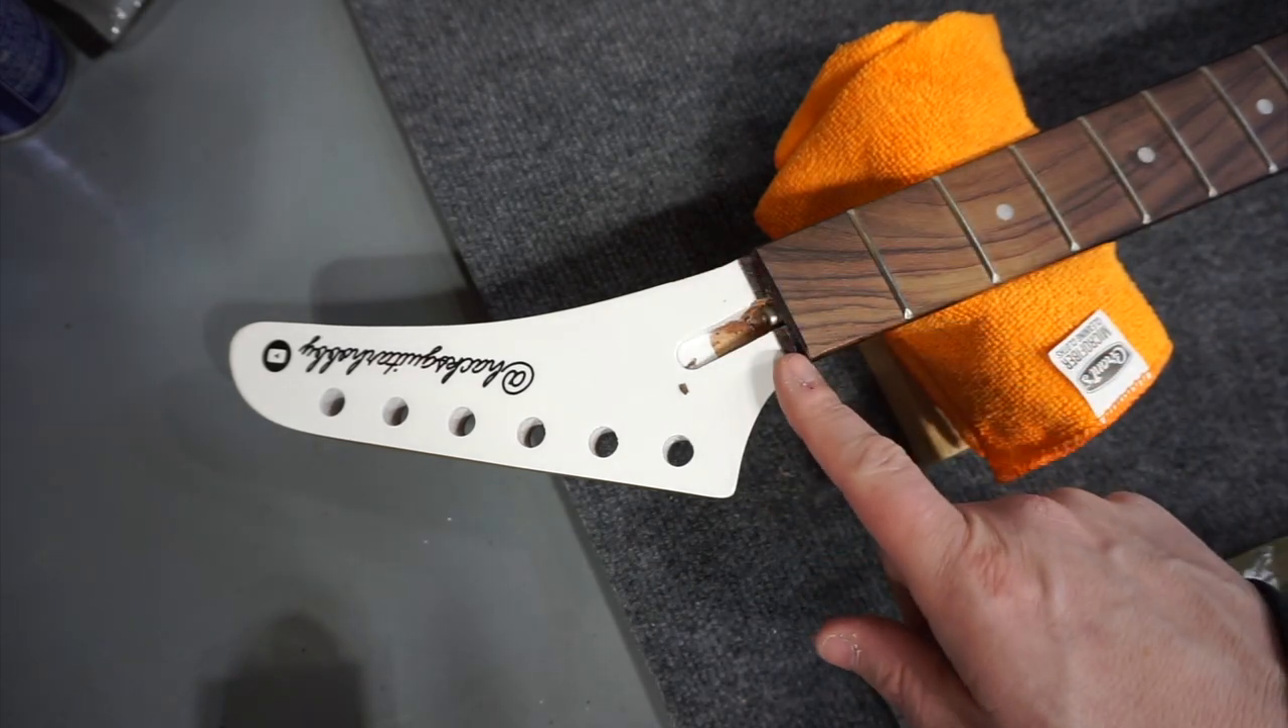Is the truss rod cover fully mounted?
No.